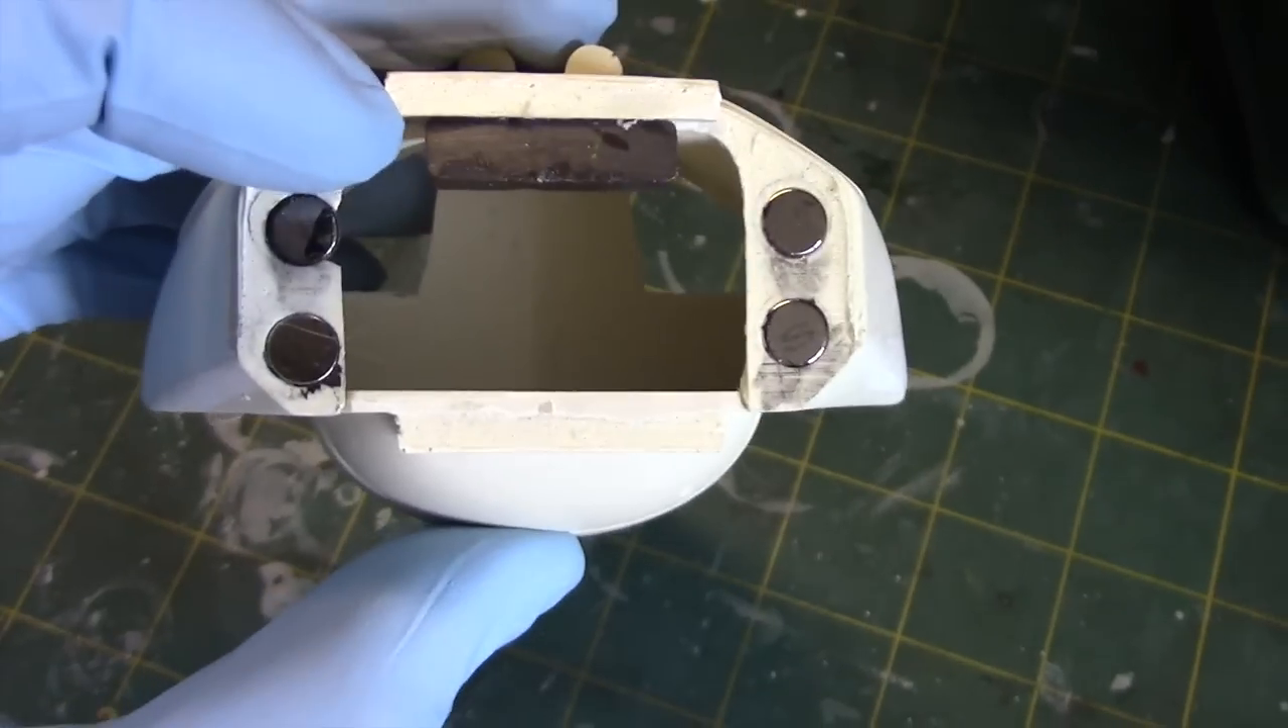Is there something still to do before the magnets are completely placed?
No.